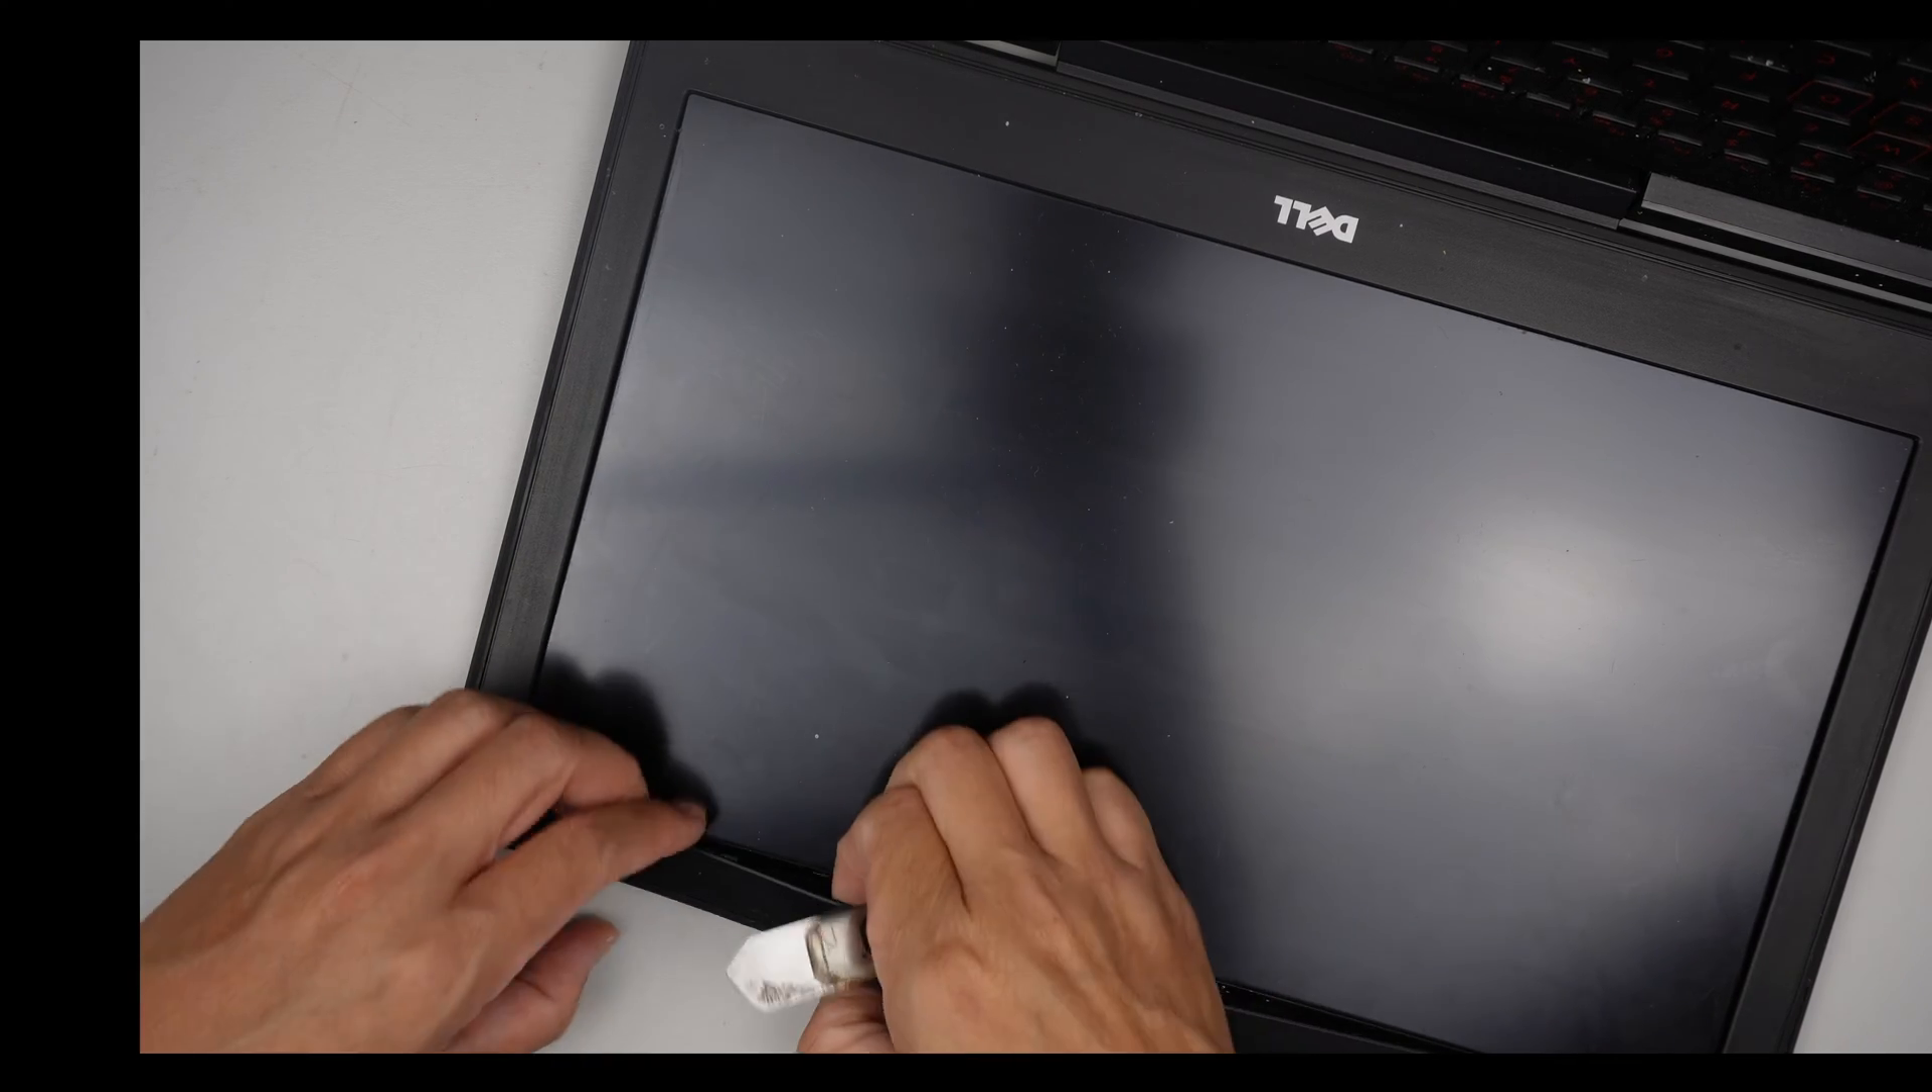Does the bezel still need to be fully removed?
Yes.